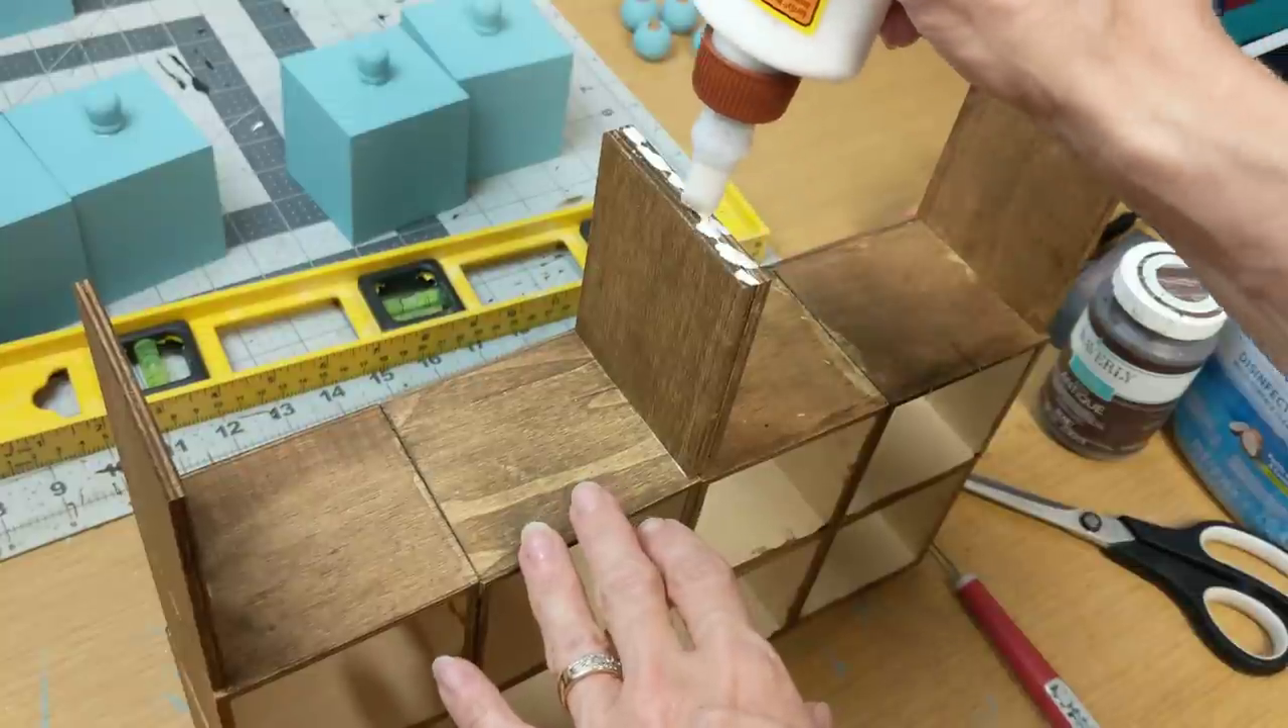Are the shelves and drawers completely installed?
No.